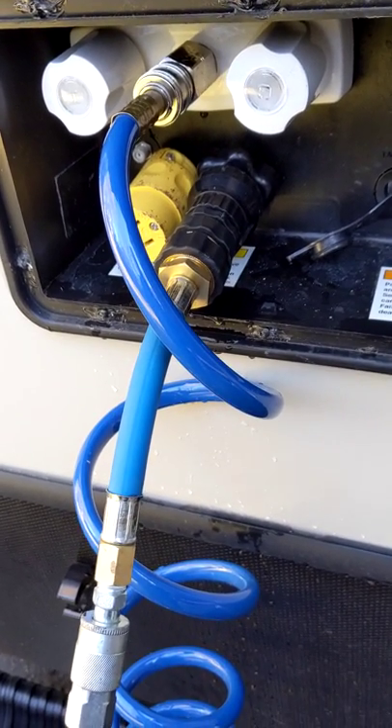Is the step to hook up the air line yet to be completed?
No.